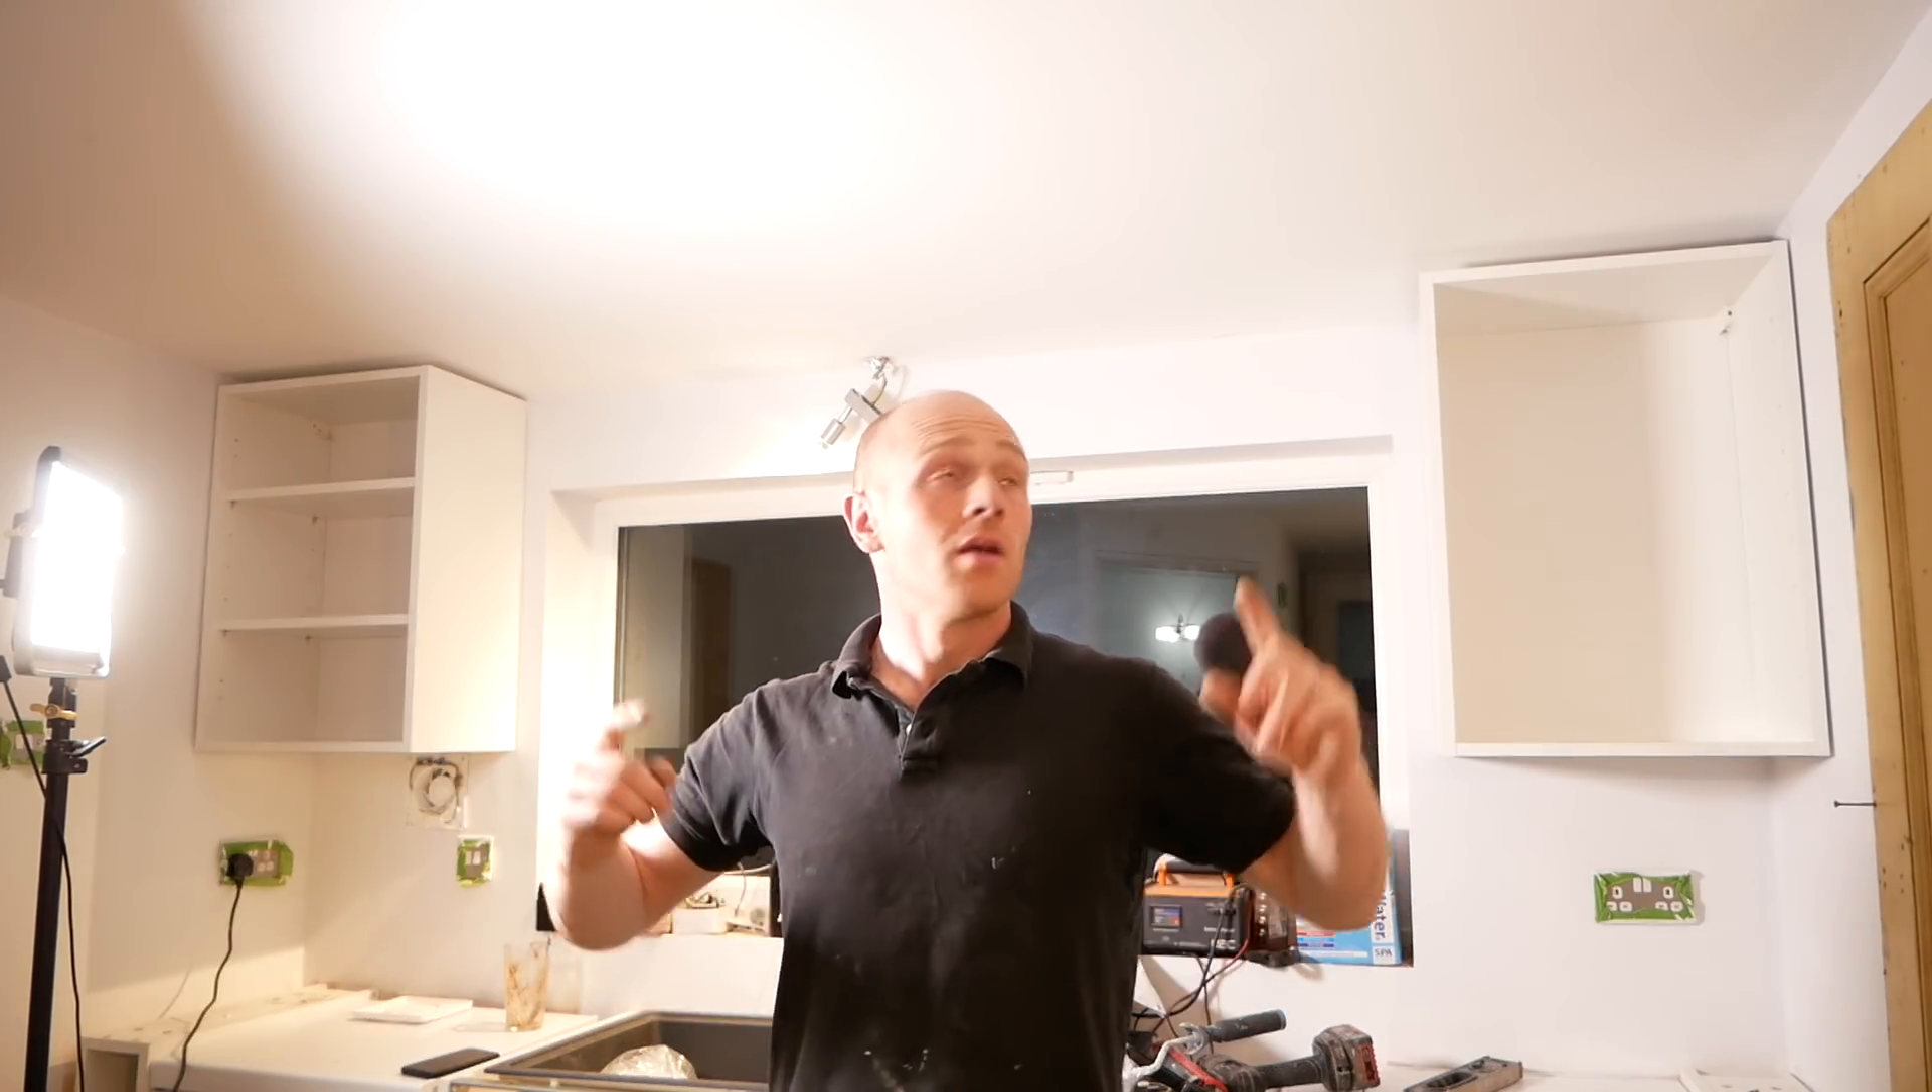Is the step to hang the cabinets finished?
Yes.